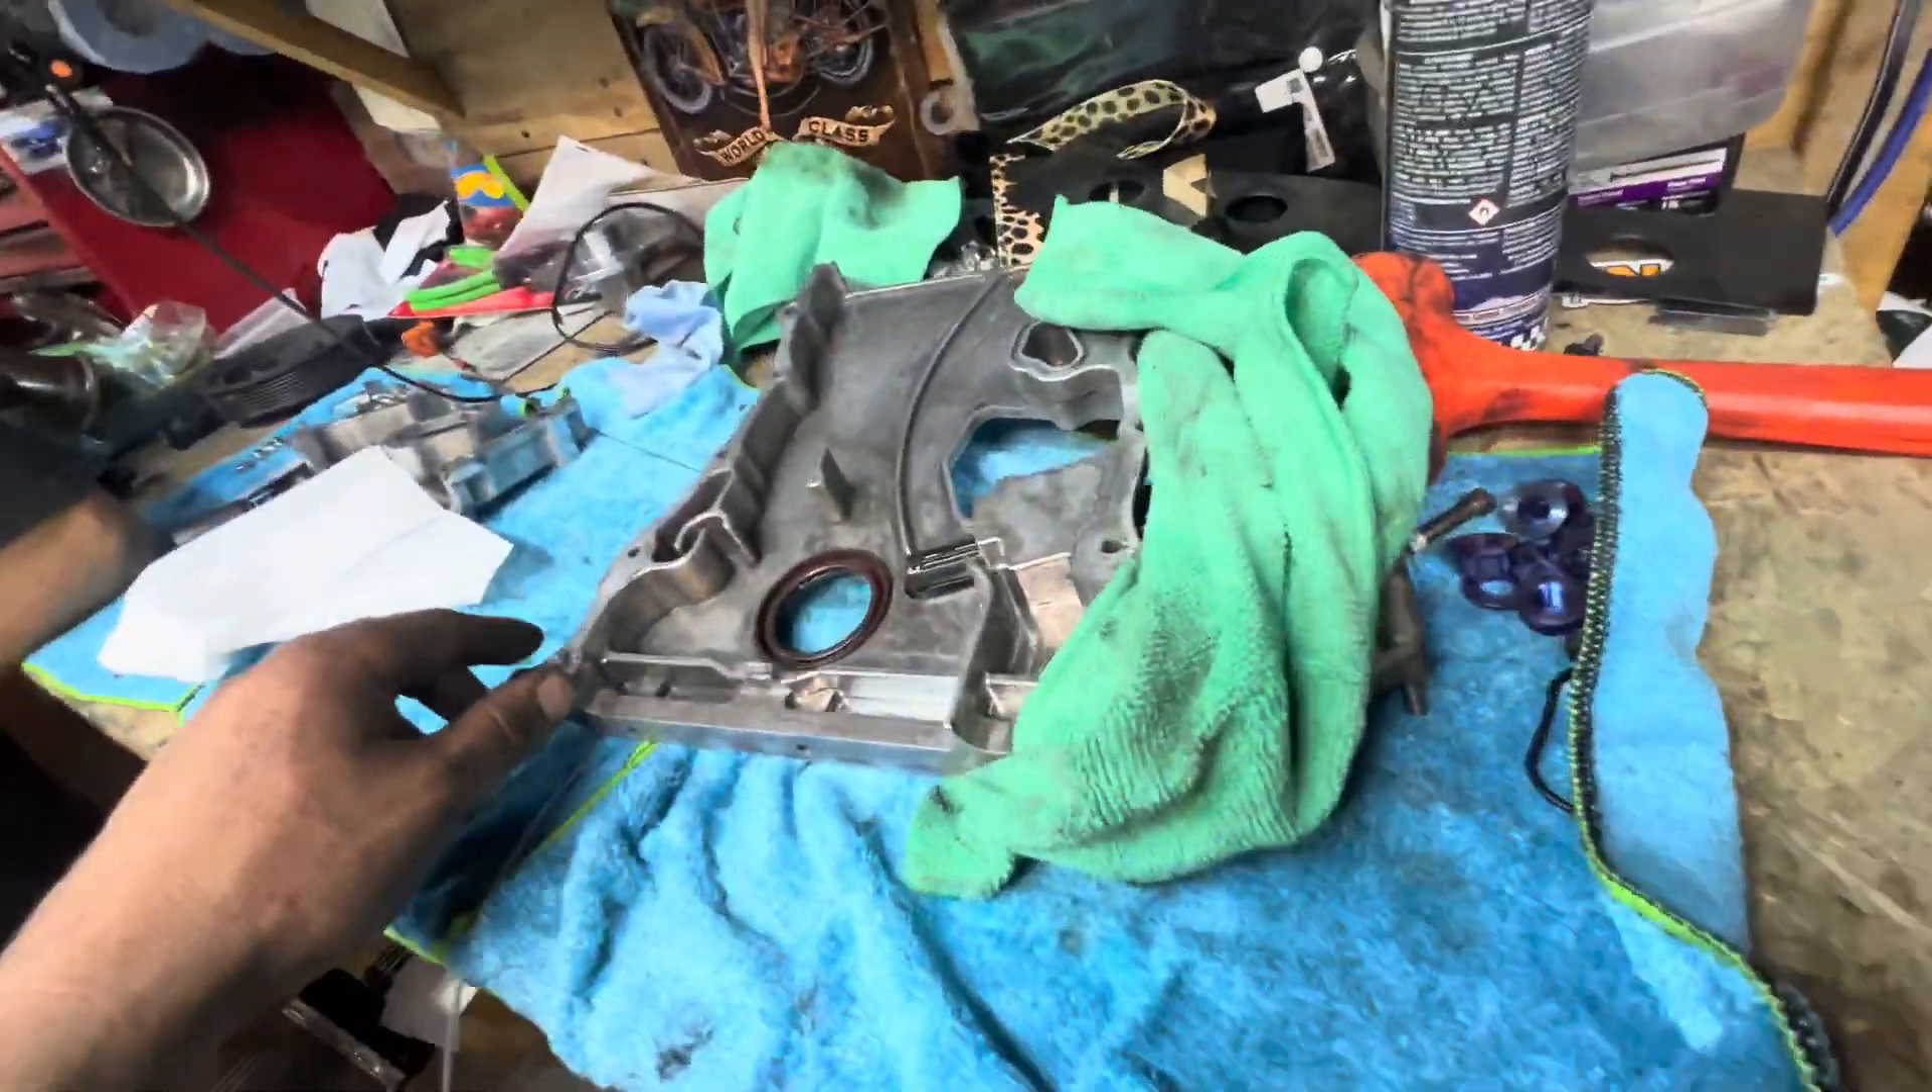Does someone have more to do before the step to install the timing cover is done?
Yes.